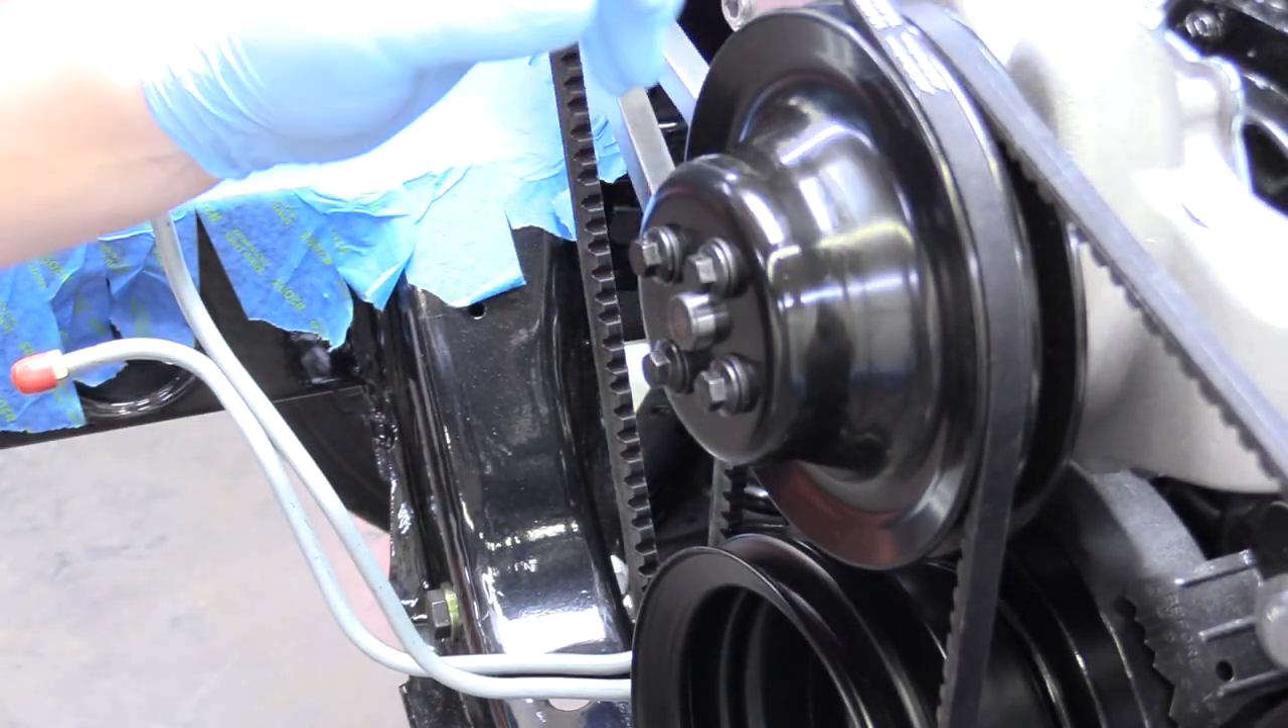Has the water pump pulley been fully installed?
Yes.